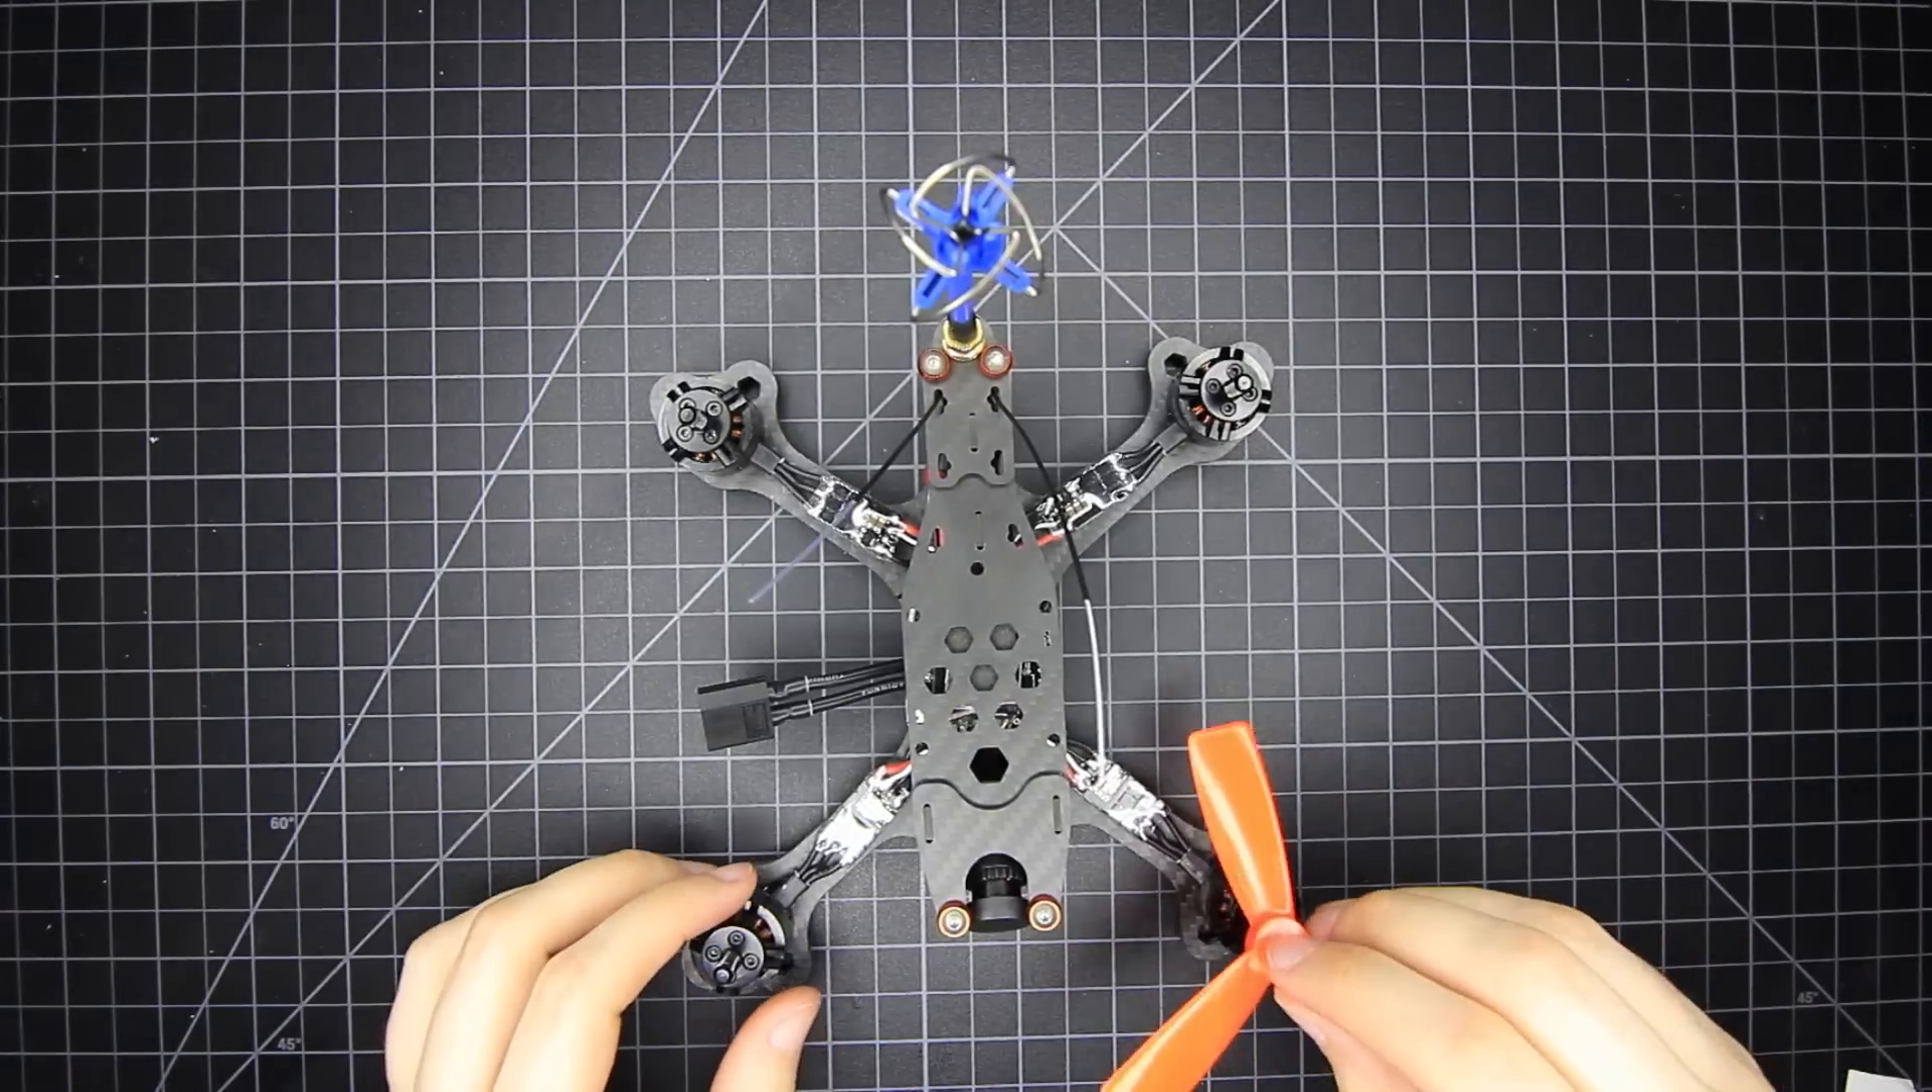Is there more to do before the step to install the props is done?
Yes.